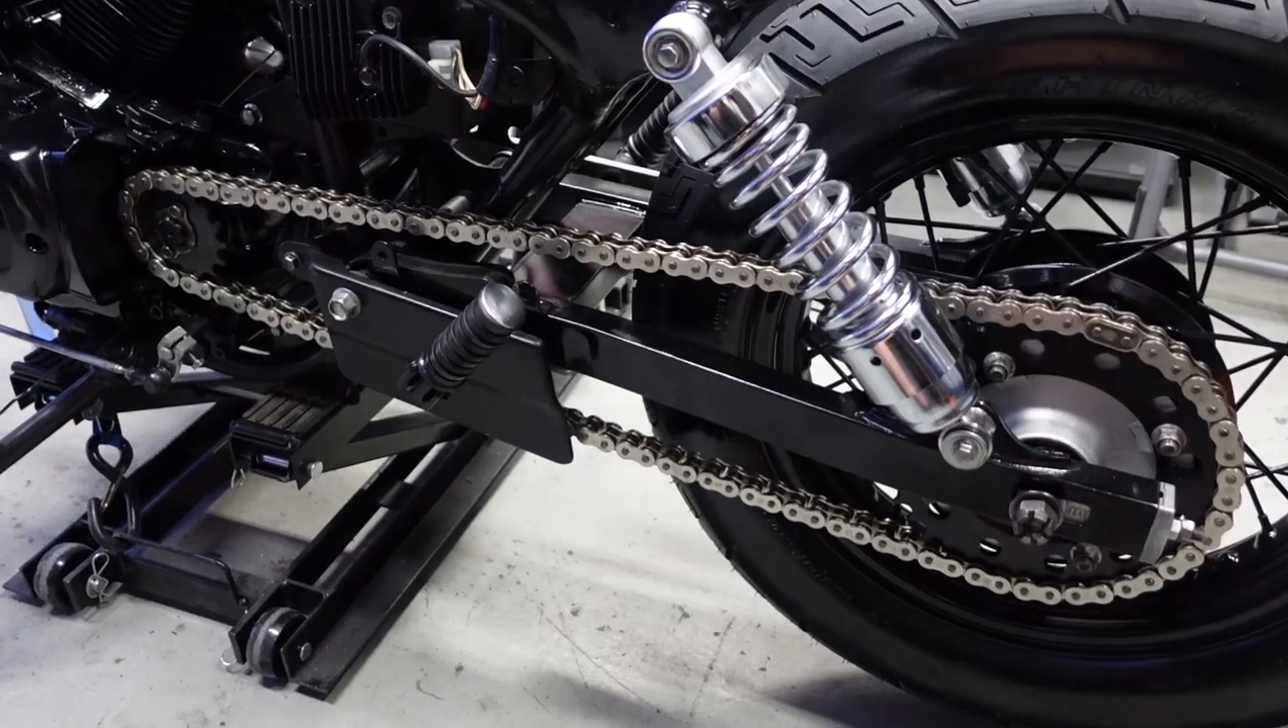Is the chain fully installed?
Yes.